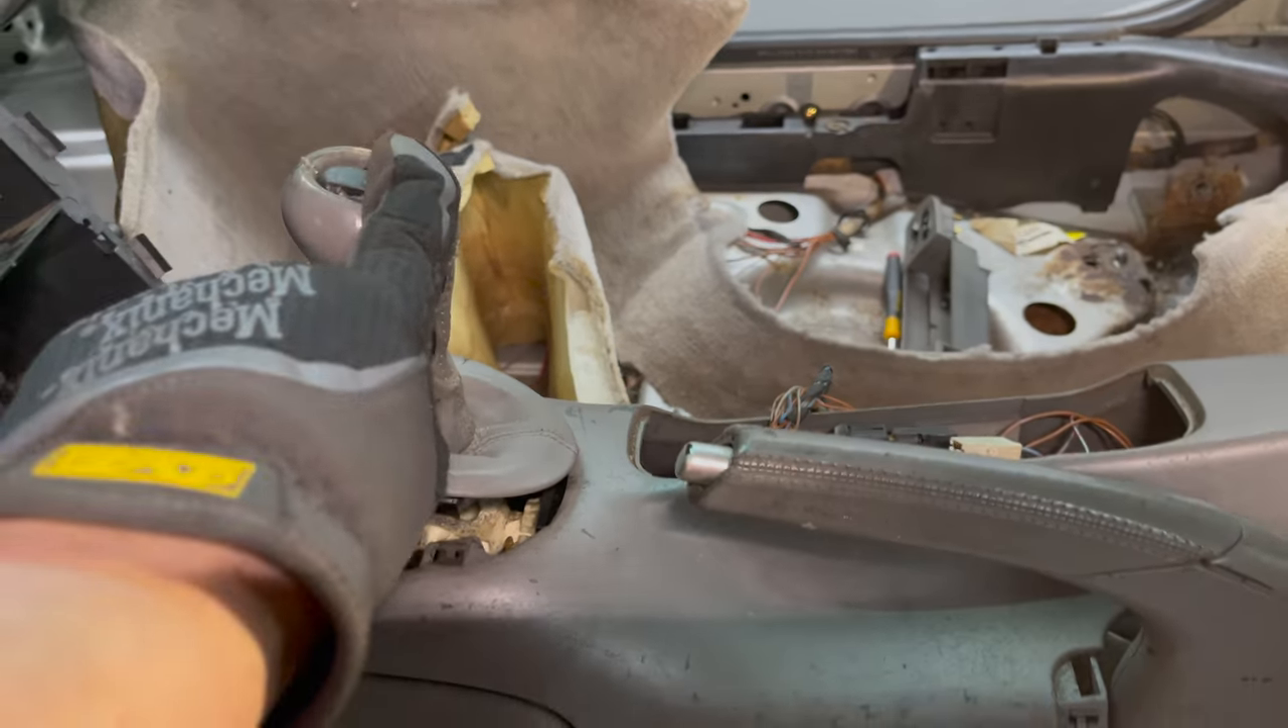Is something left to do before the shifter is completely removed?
Yes.